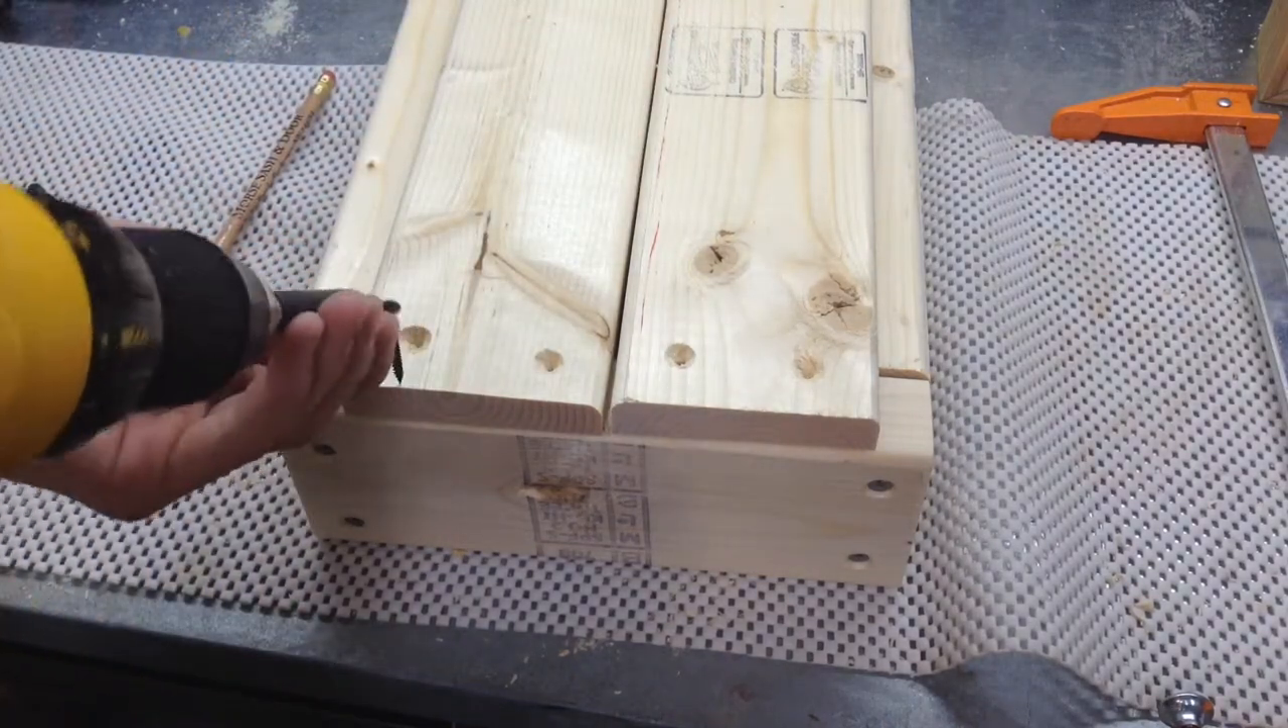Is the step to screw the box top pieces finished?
No.